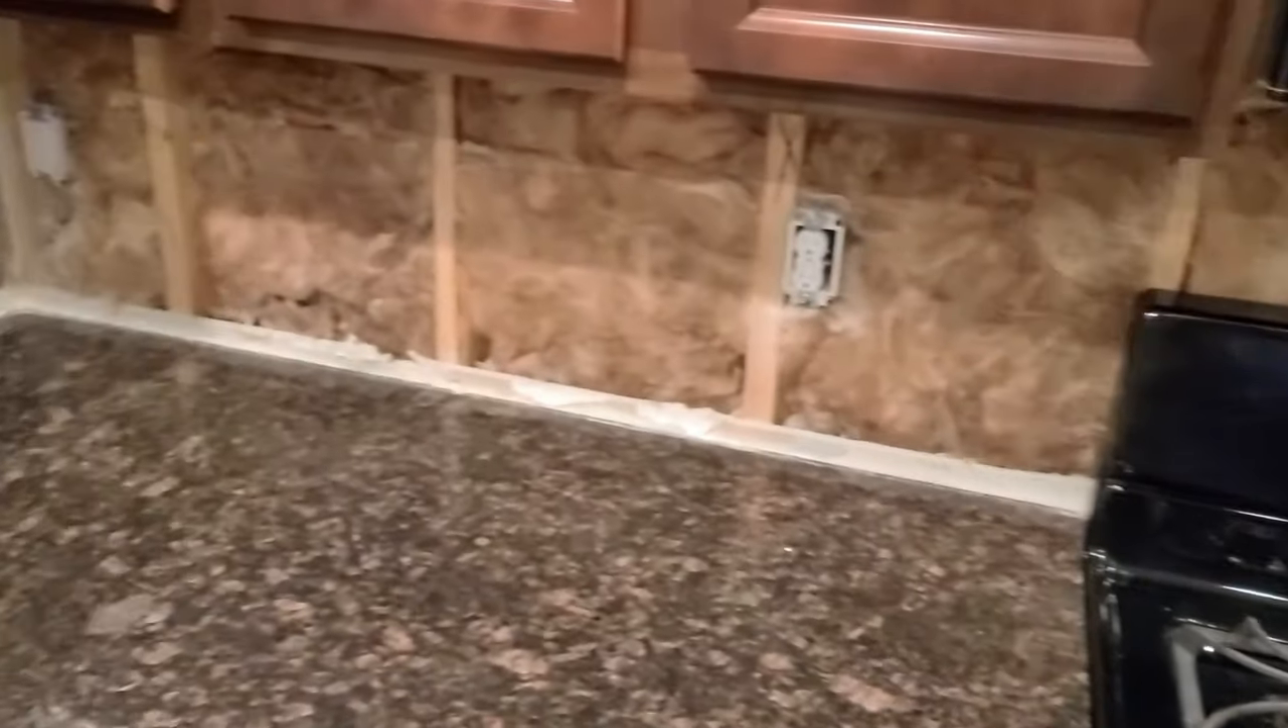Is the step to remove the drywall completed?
Yes.